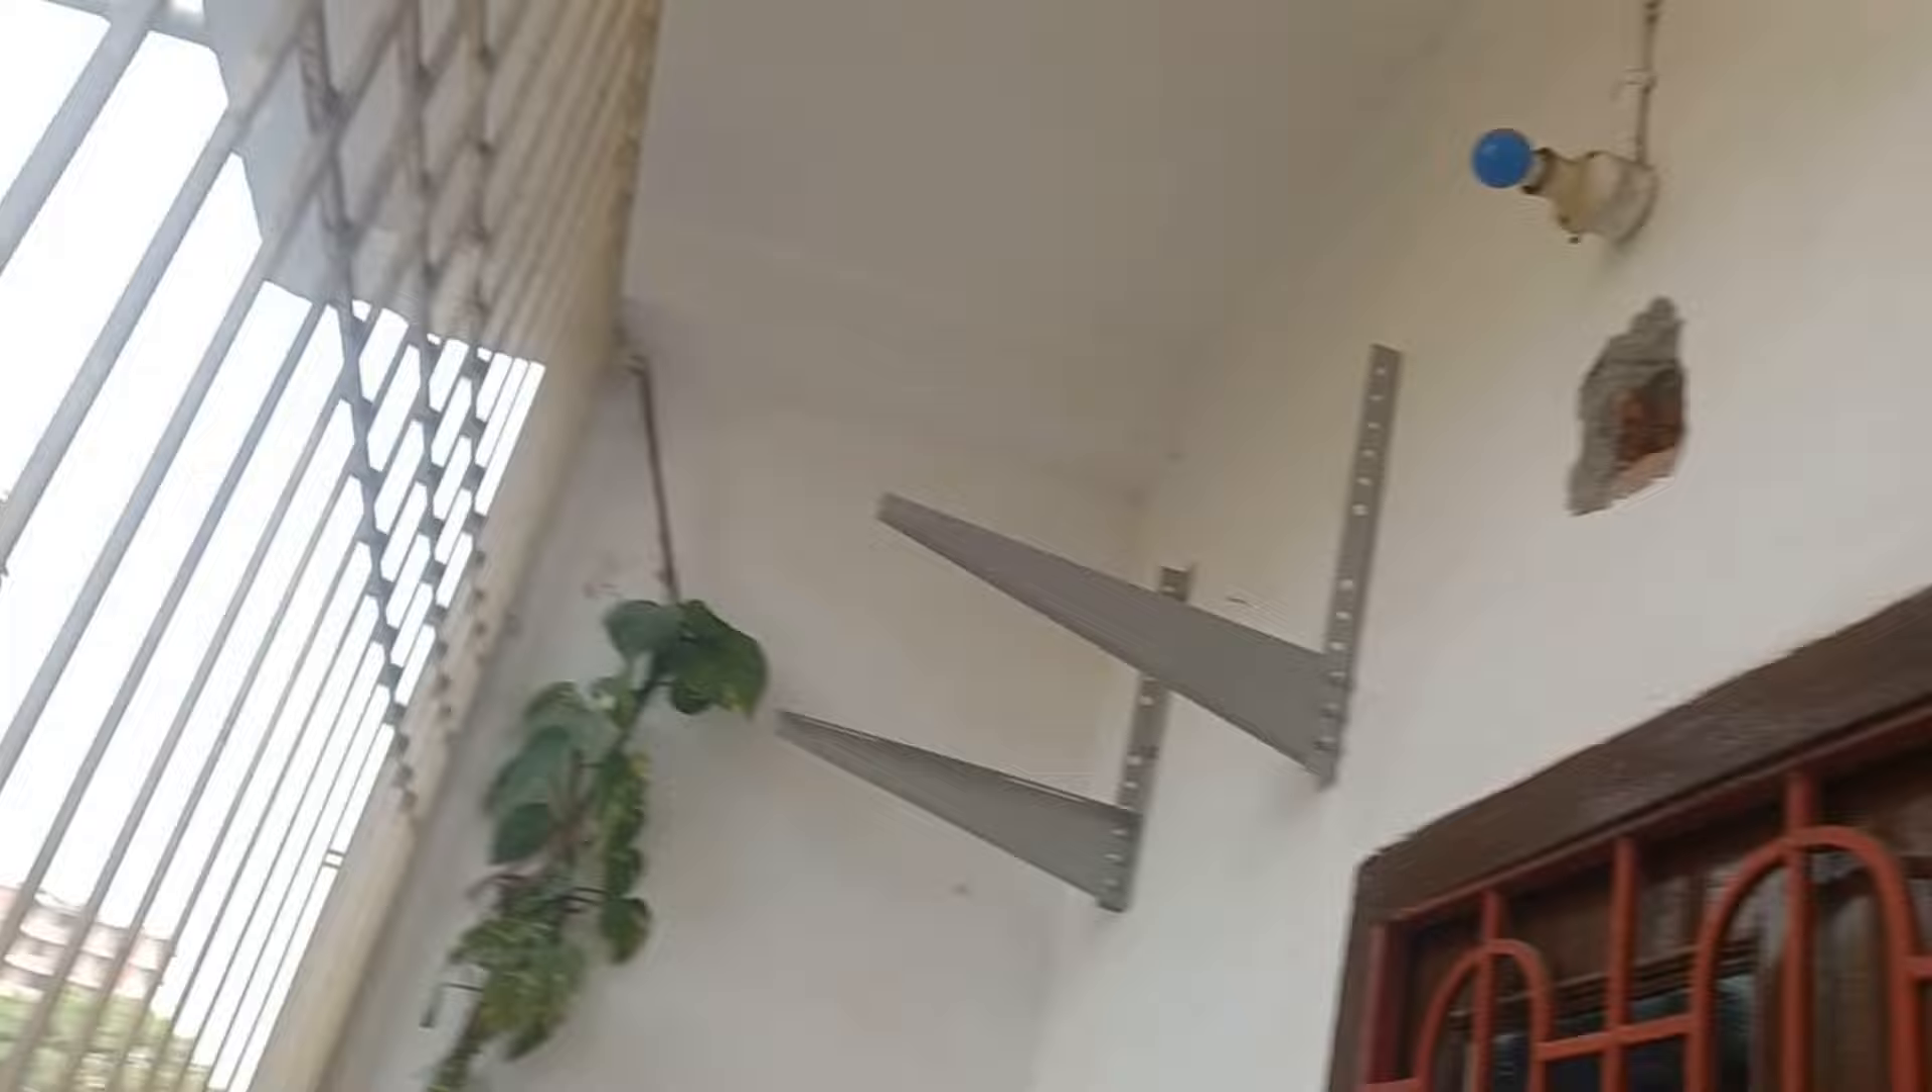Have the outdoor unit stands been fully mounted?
Yes.